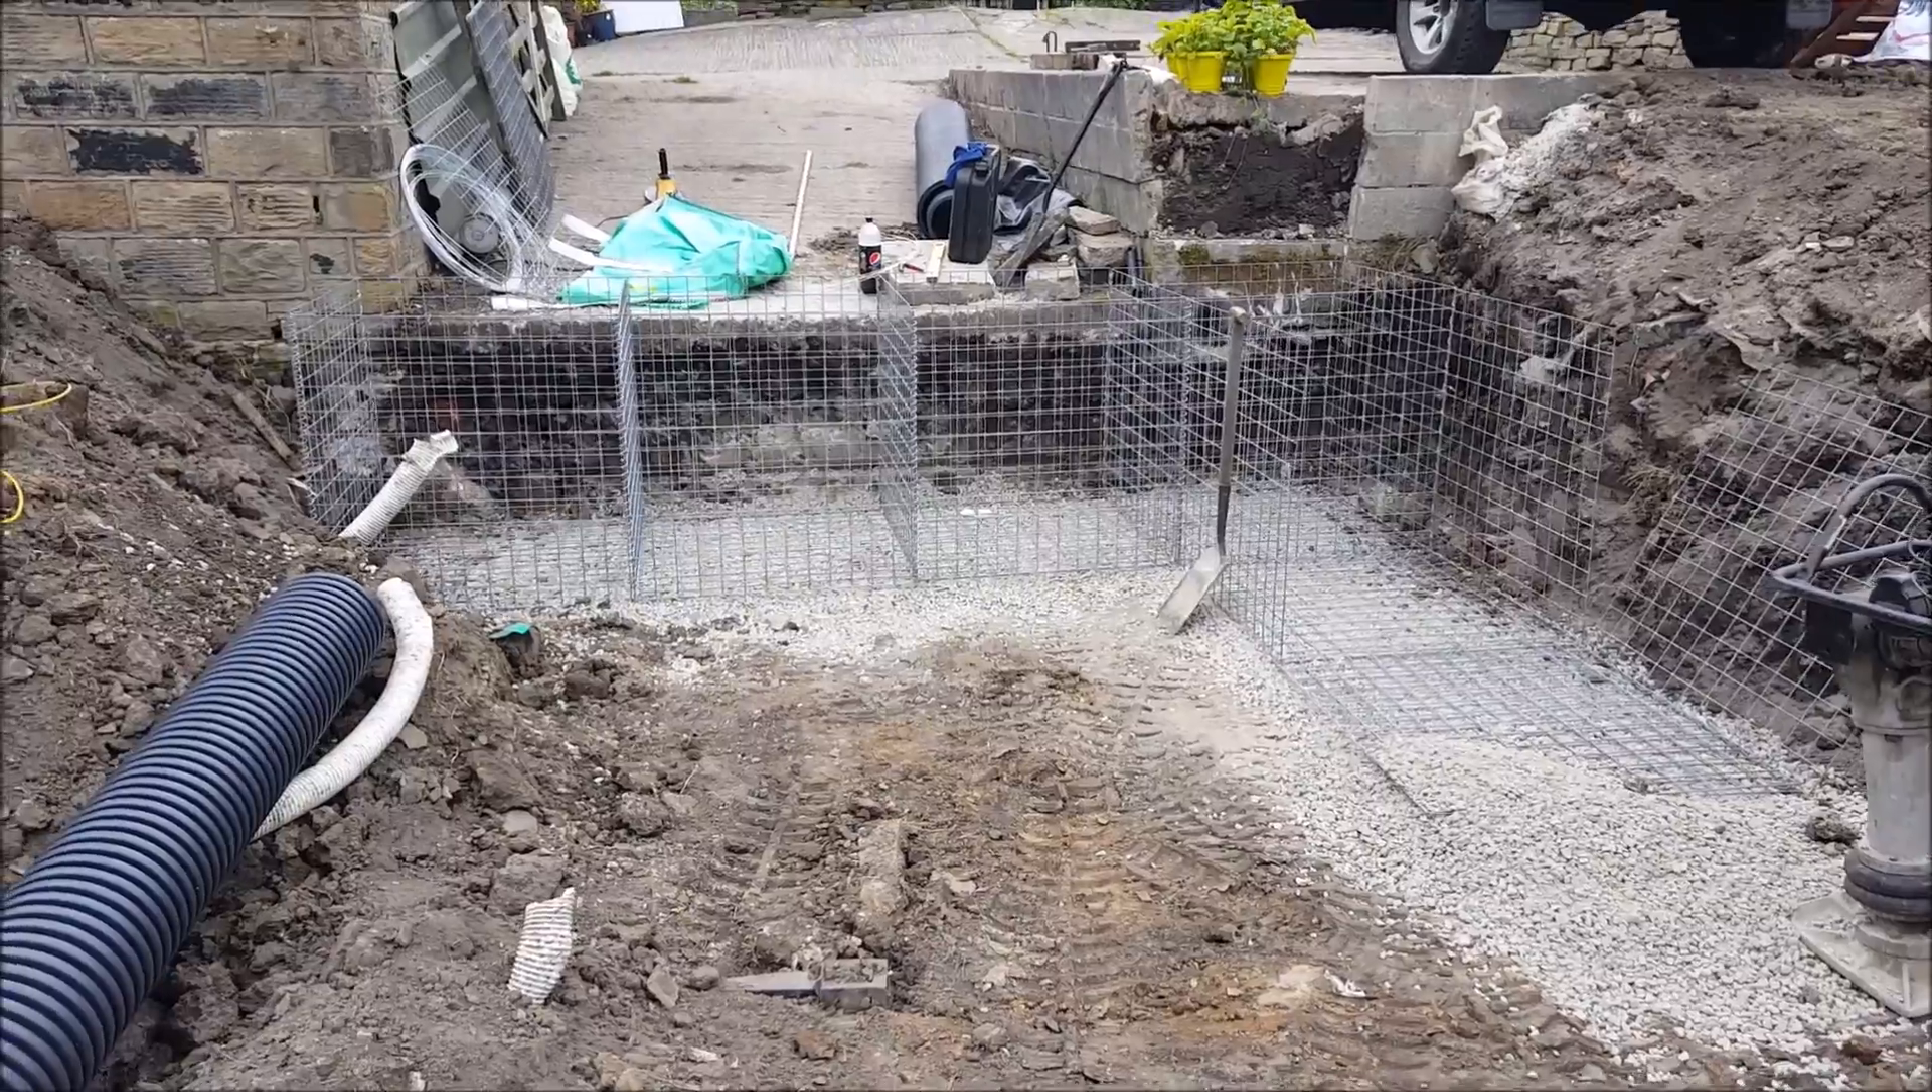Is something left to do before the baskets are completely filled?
Yes.